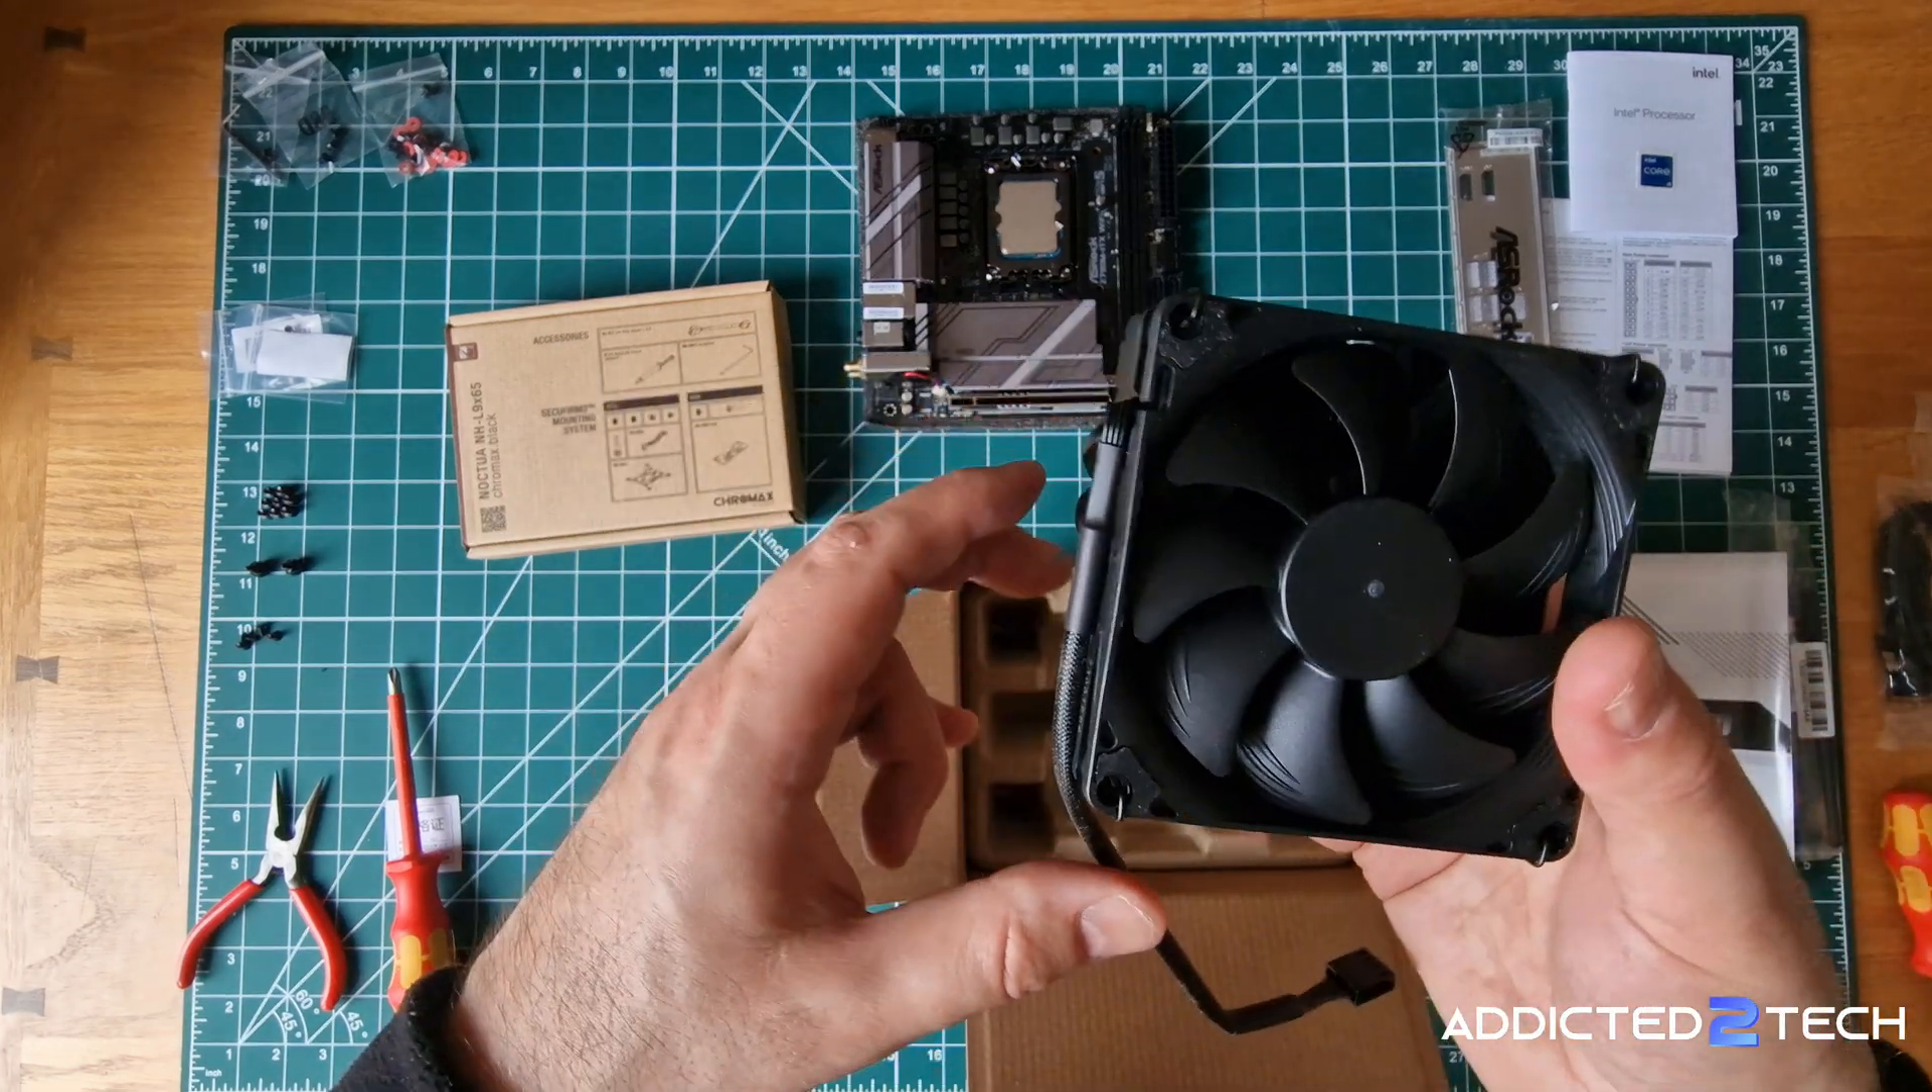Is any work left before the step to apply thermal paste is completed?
Yes.